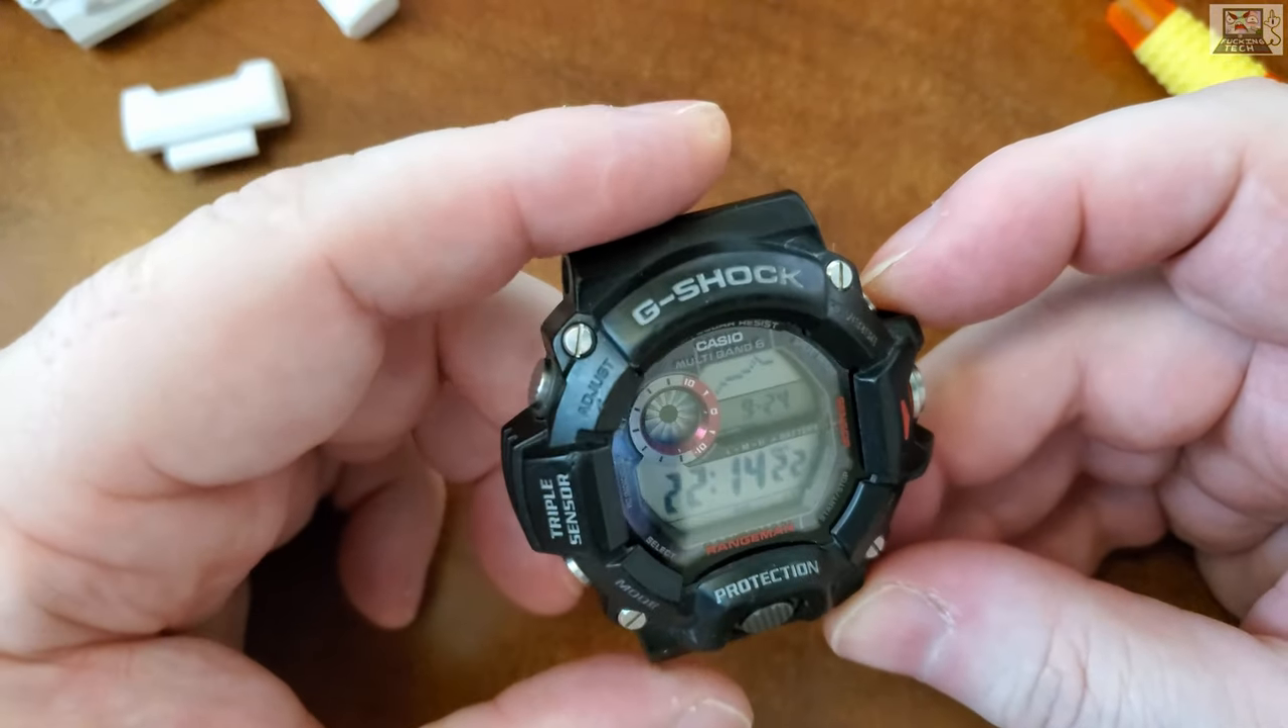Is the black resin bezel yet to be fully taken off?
Yes.